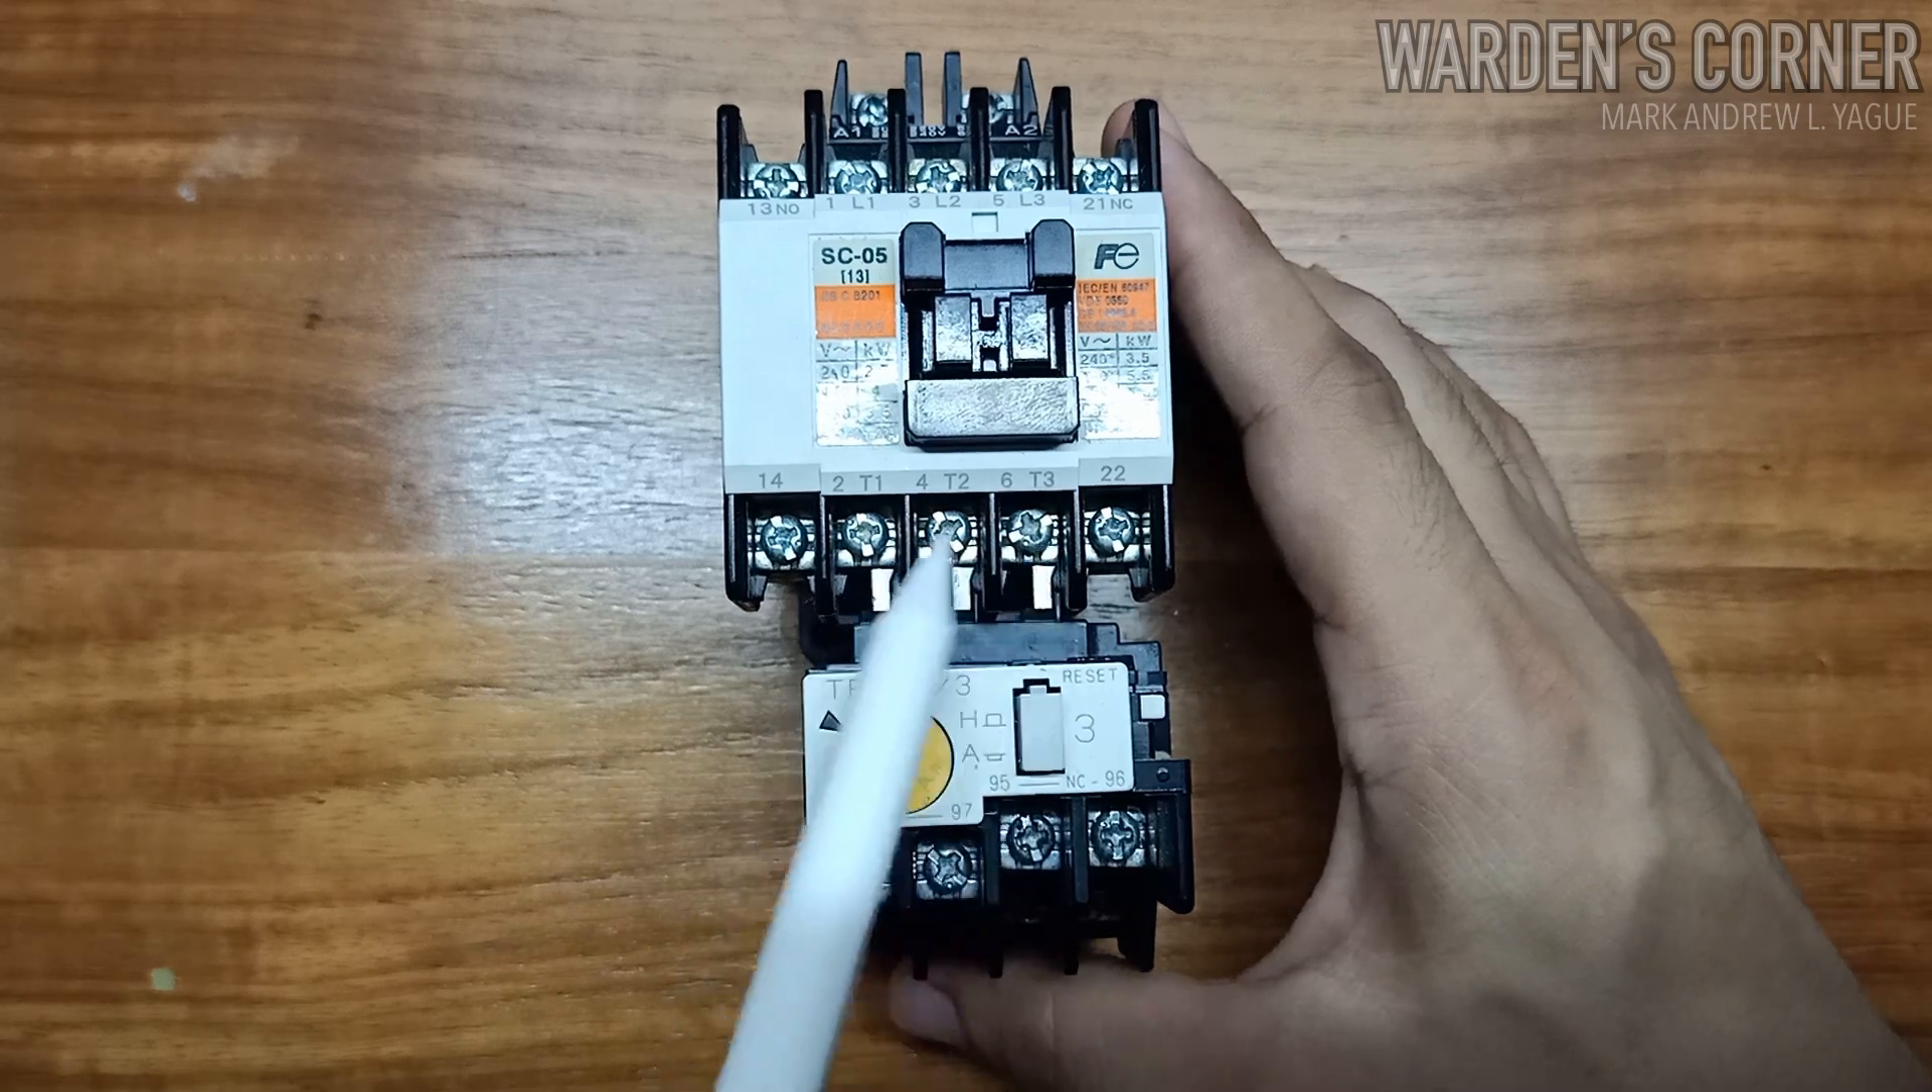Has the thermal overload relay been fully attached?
Yes.